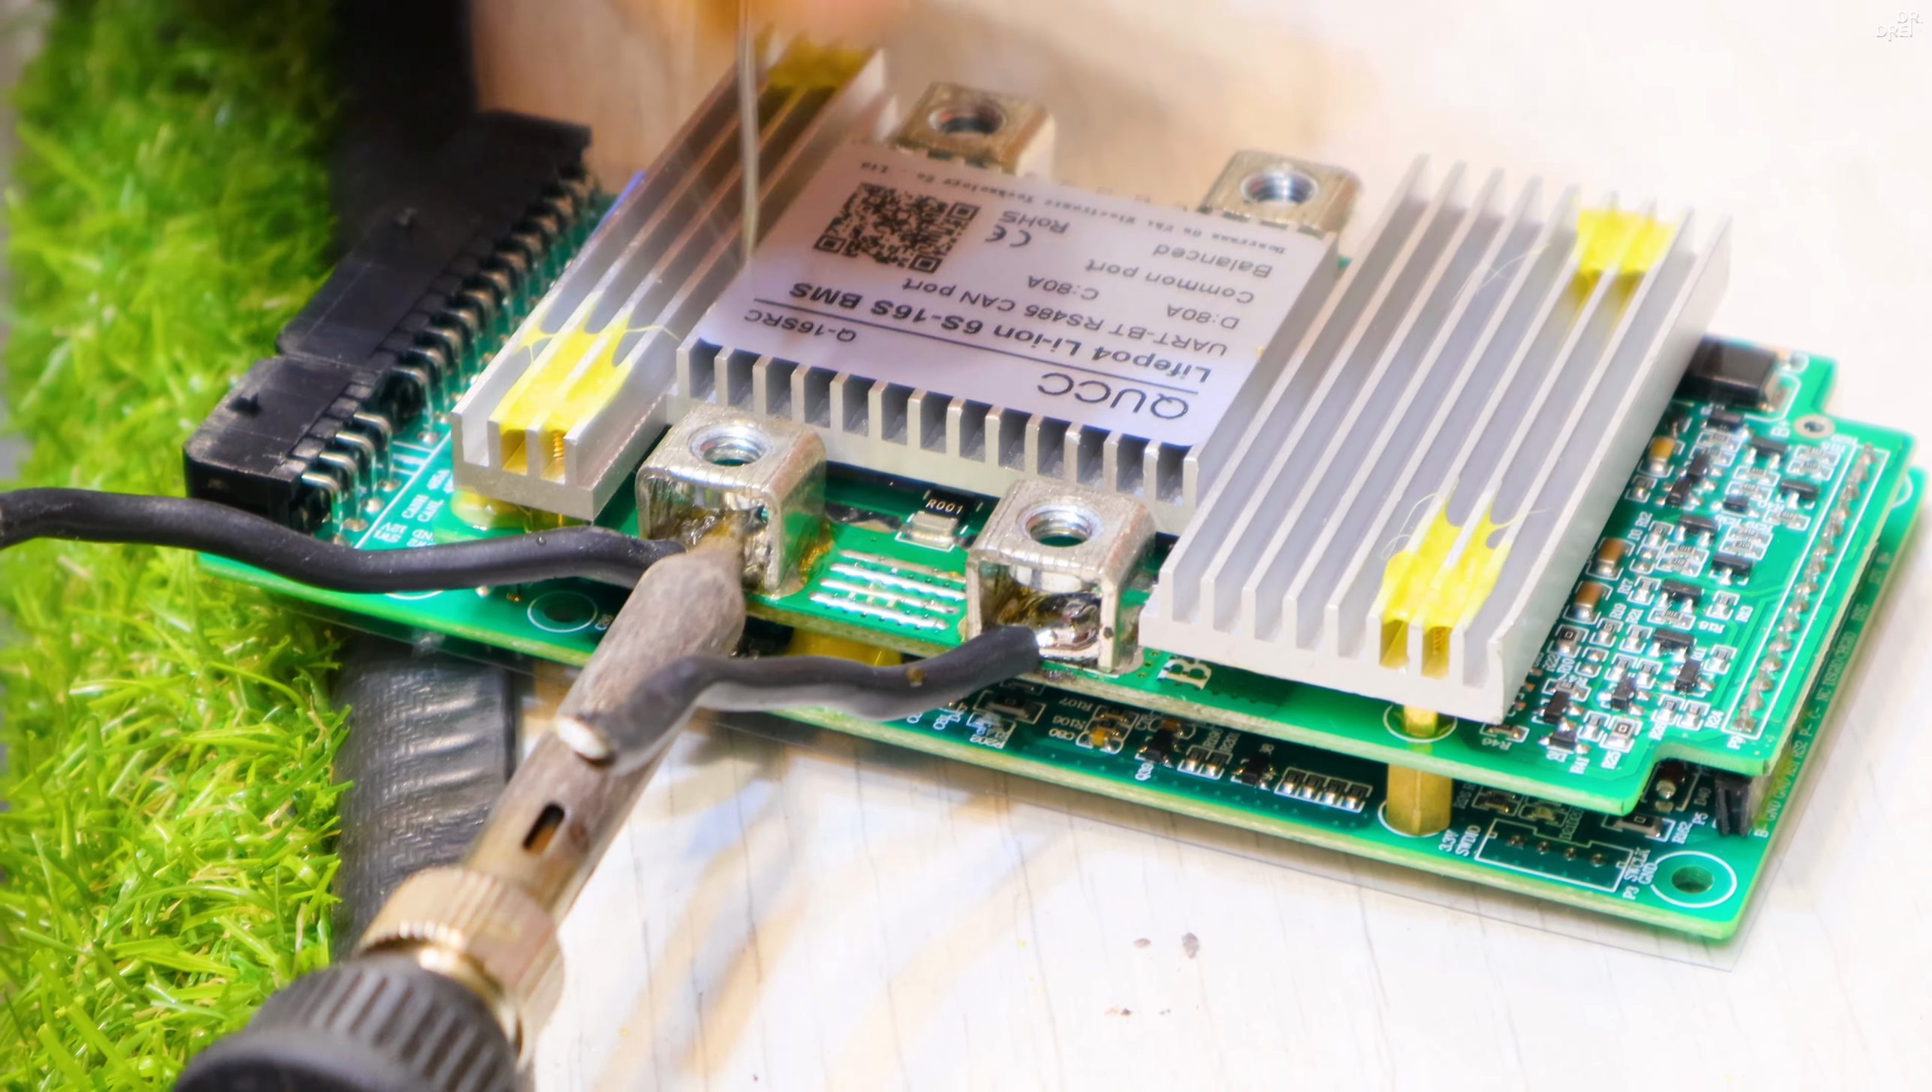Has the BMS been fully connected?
No.